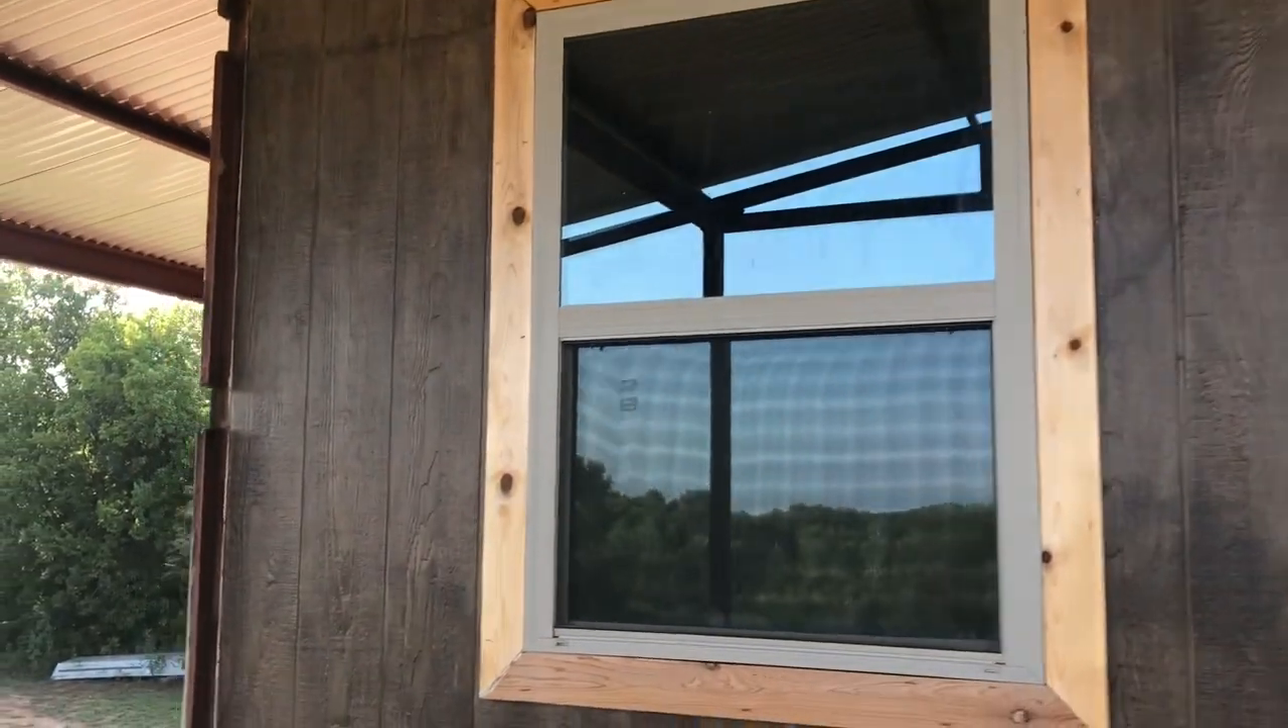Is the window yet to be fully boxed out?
No.